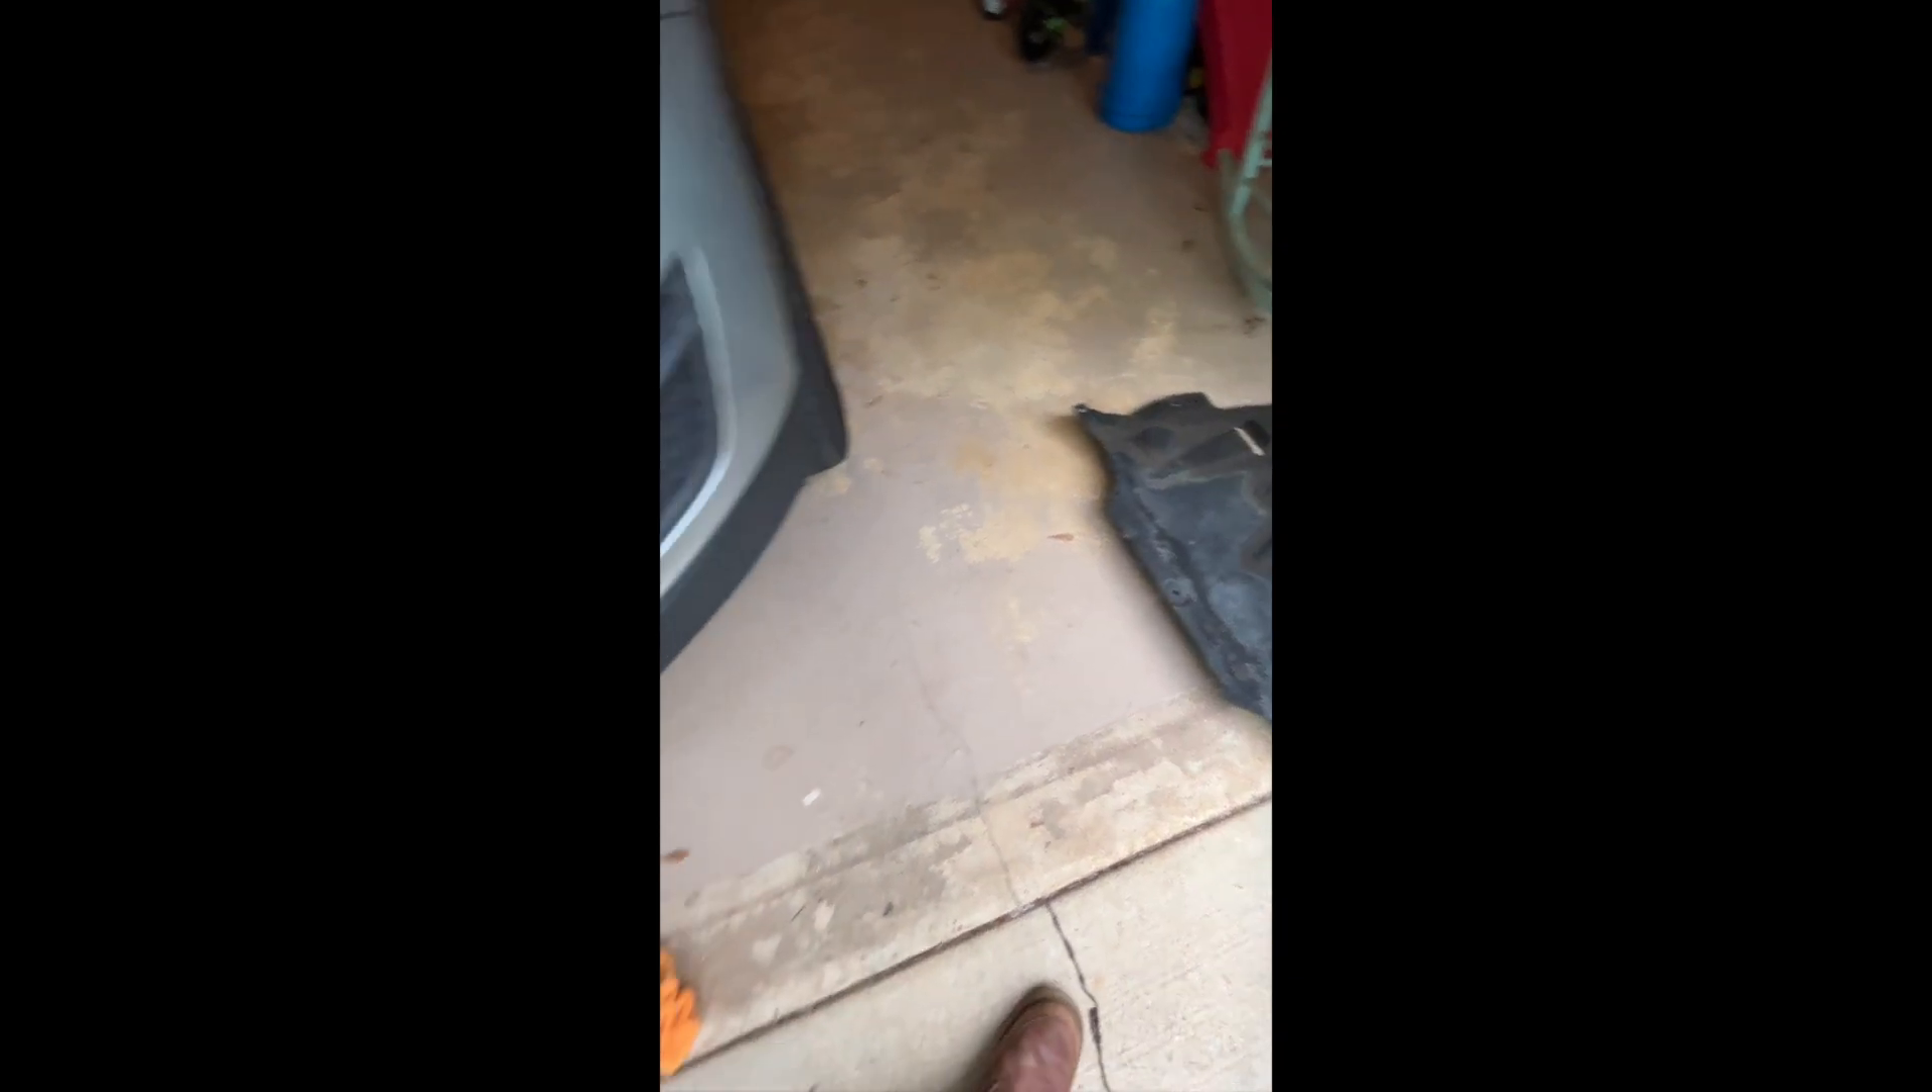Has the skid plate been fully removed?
Yes.